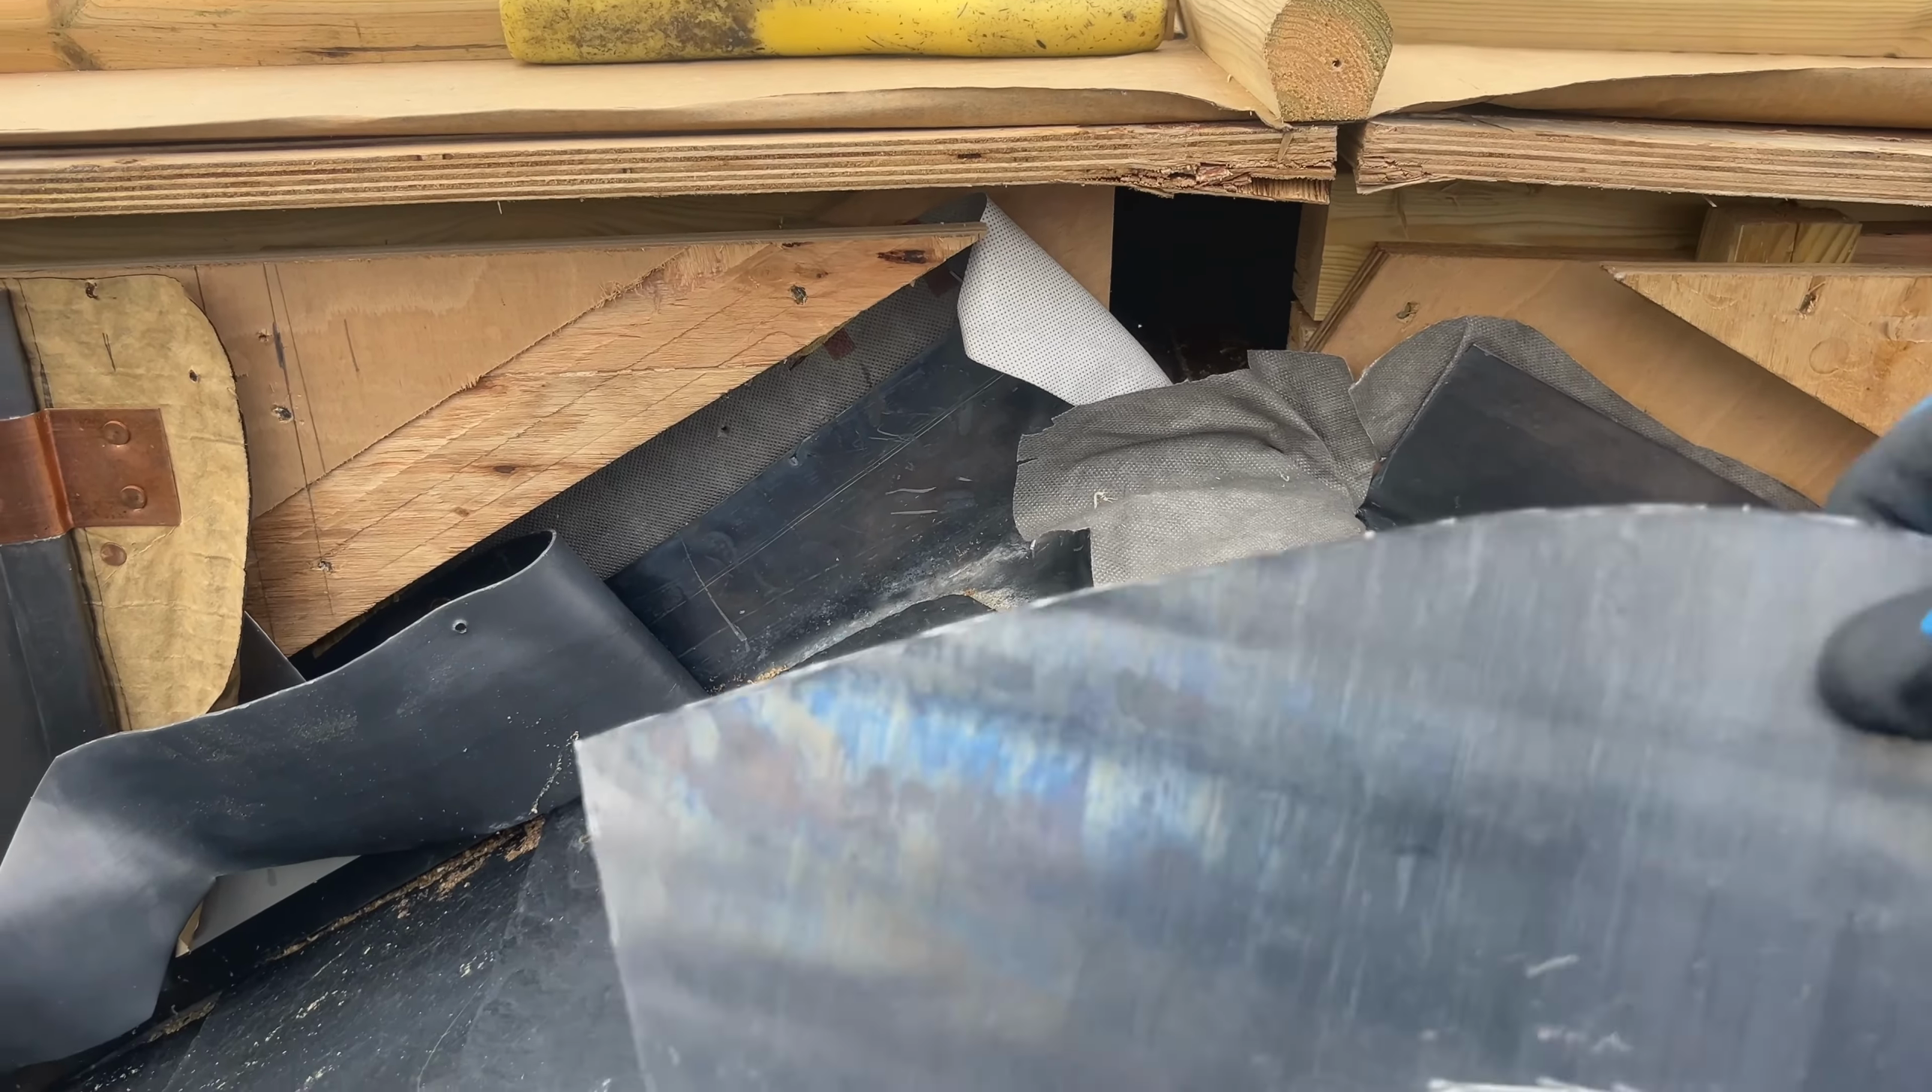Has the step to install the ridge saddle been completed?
No.